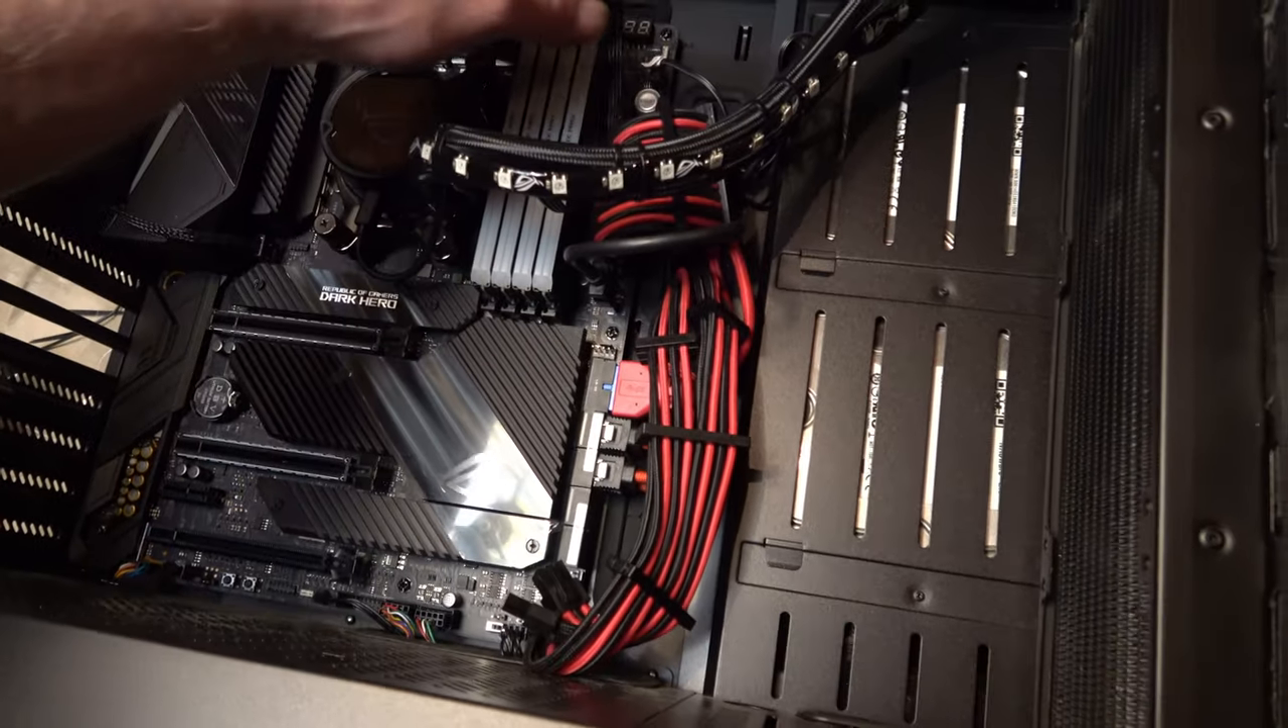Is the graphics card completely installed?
No.